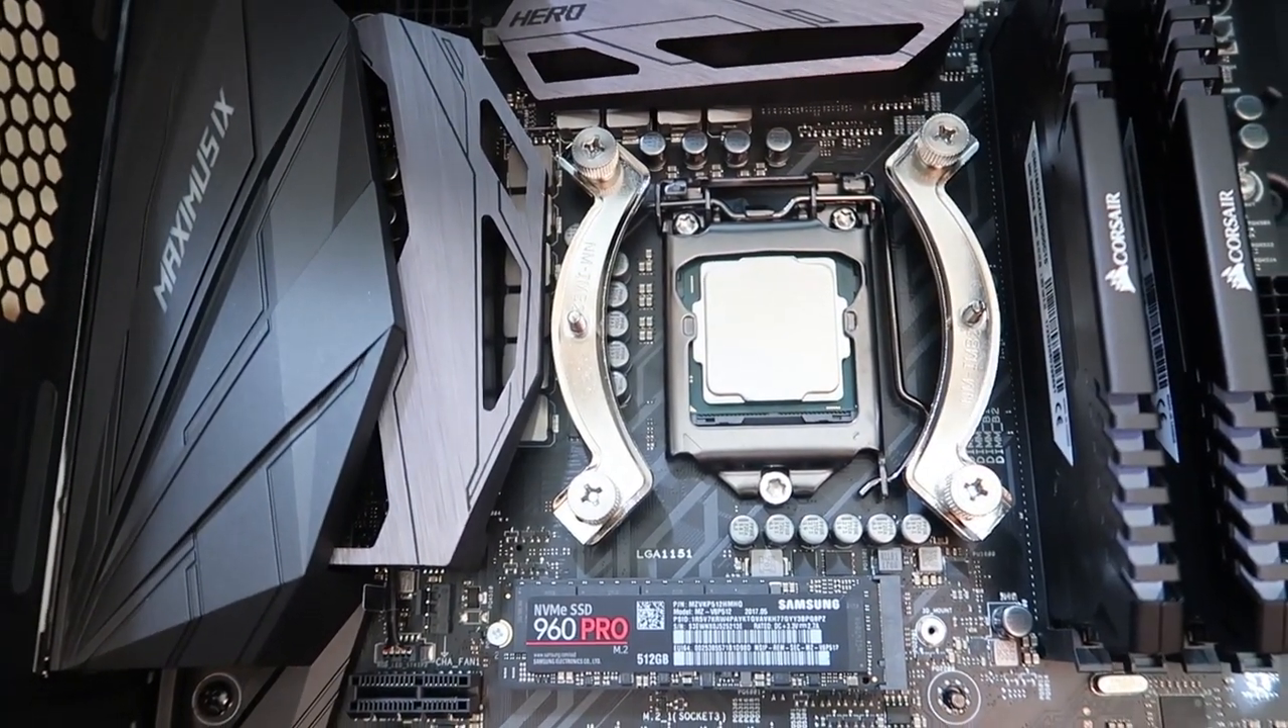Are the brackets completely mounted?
Yes.